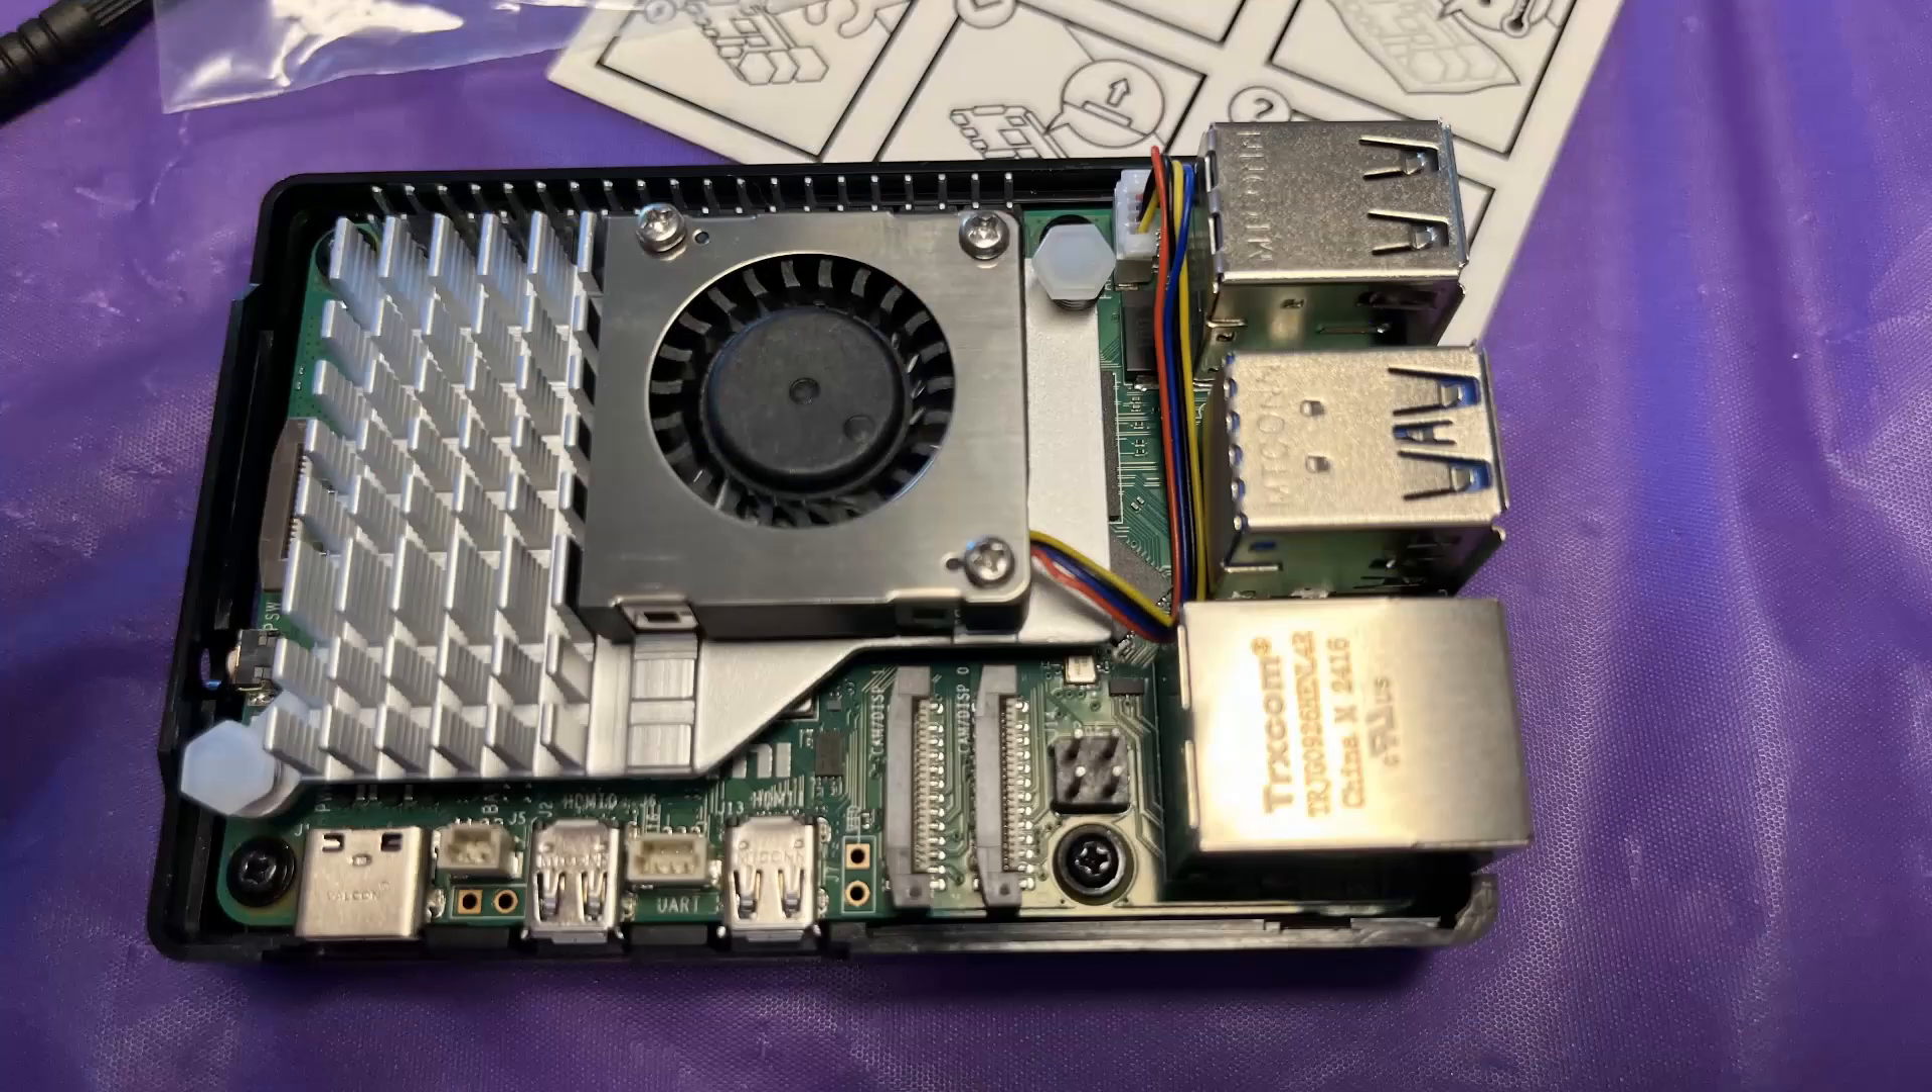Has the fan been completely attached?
Yes.